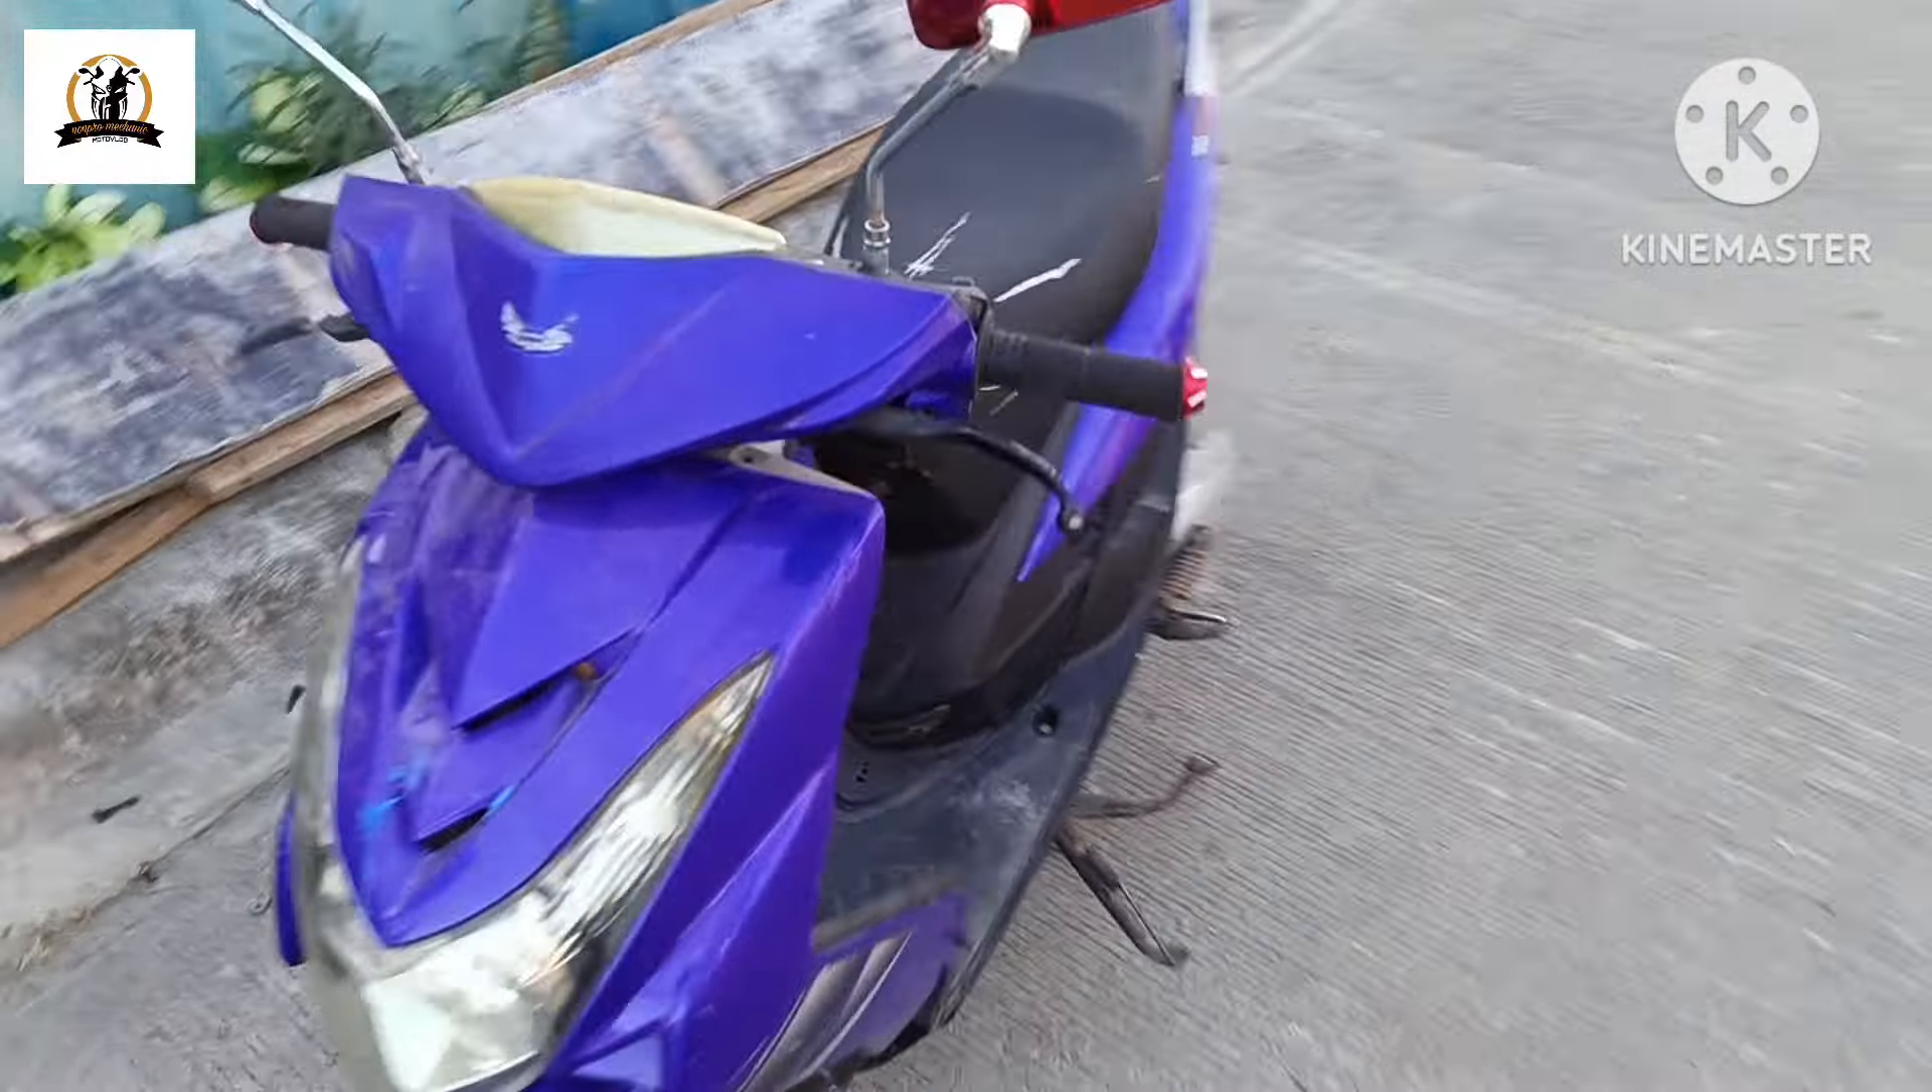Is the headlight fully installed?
Yes.